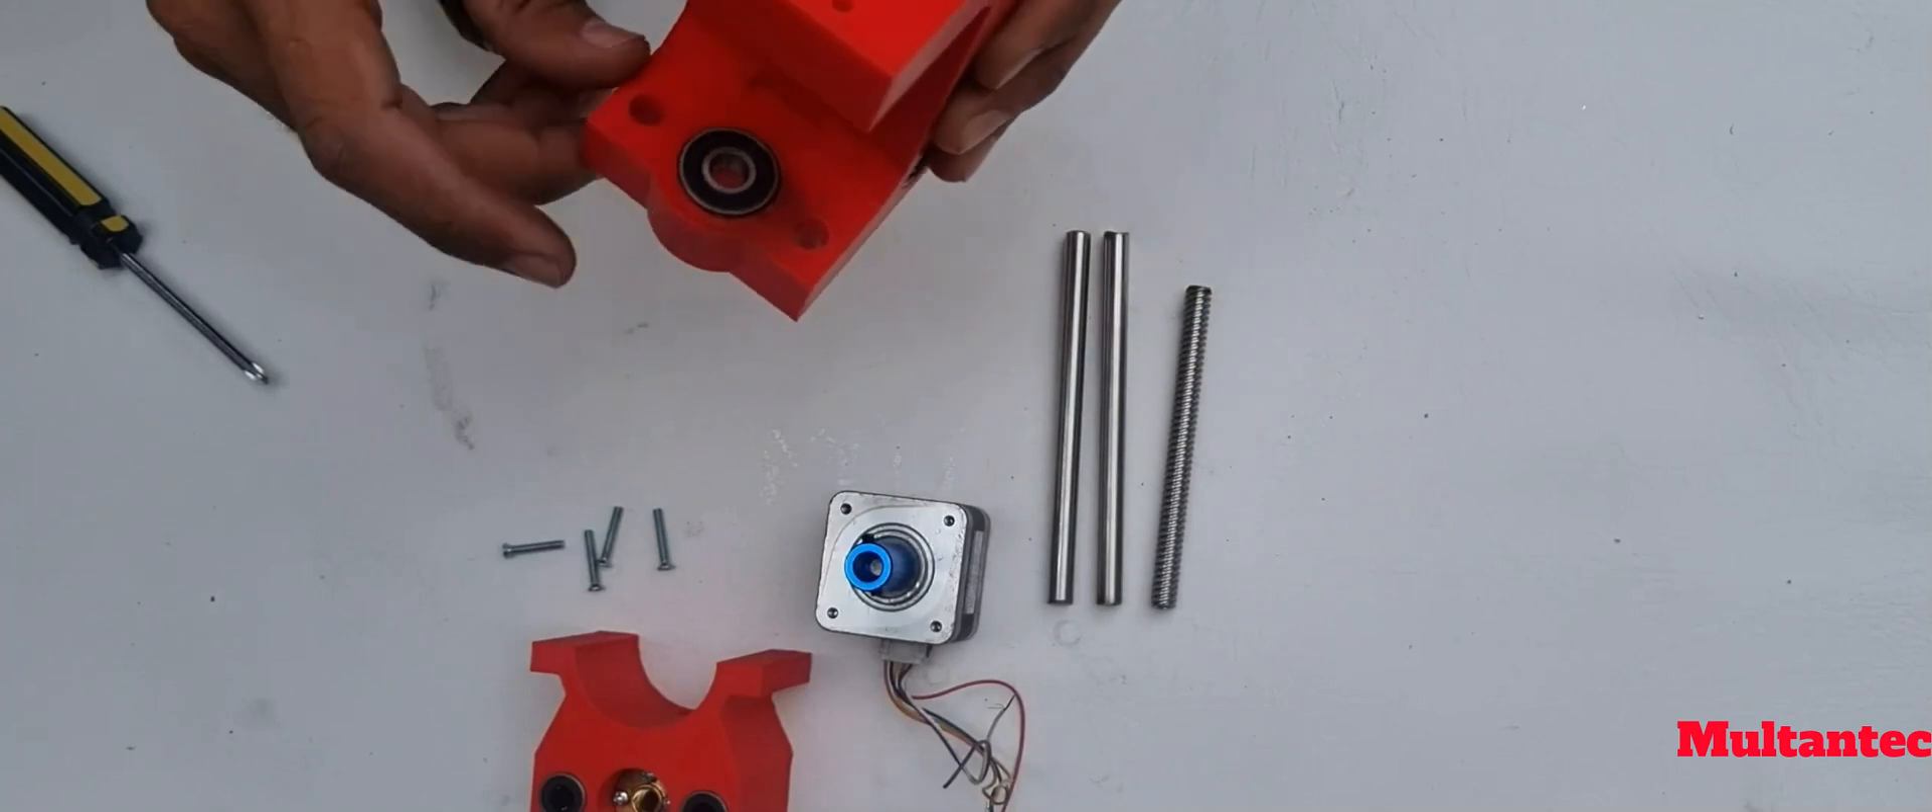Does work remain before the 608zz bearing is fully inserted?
No.